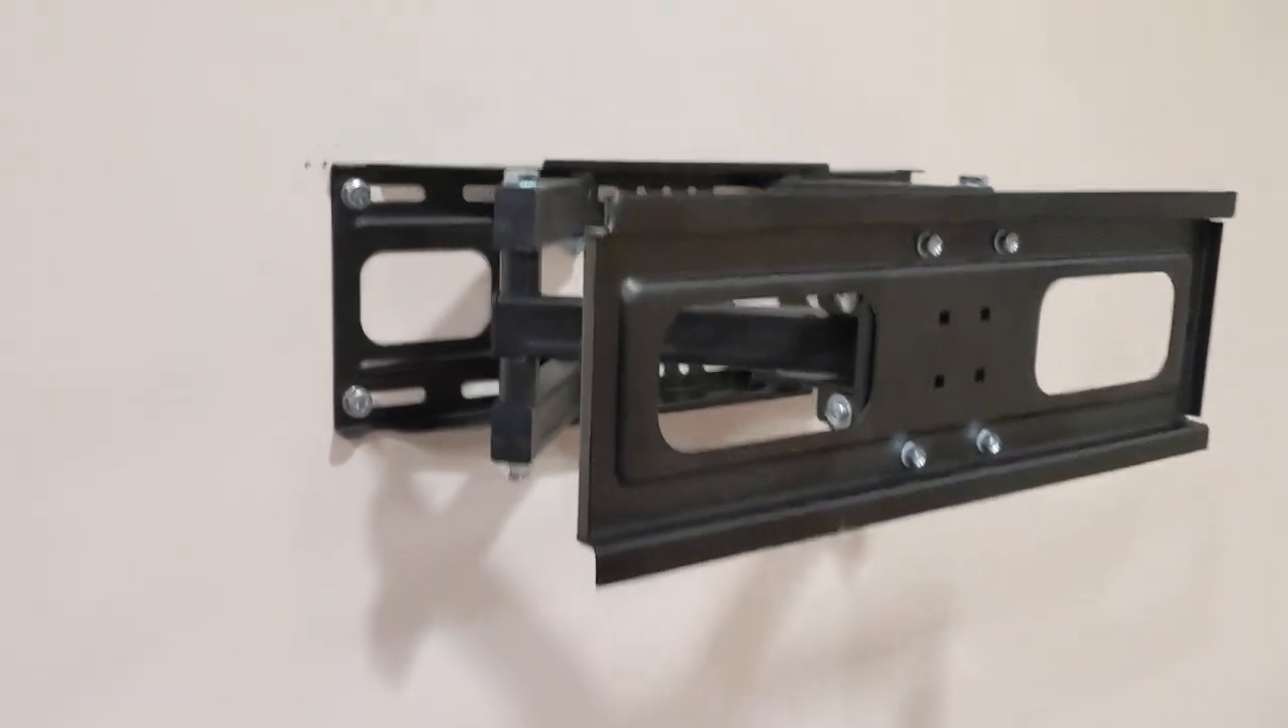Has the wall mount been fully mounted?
Yes.